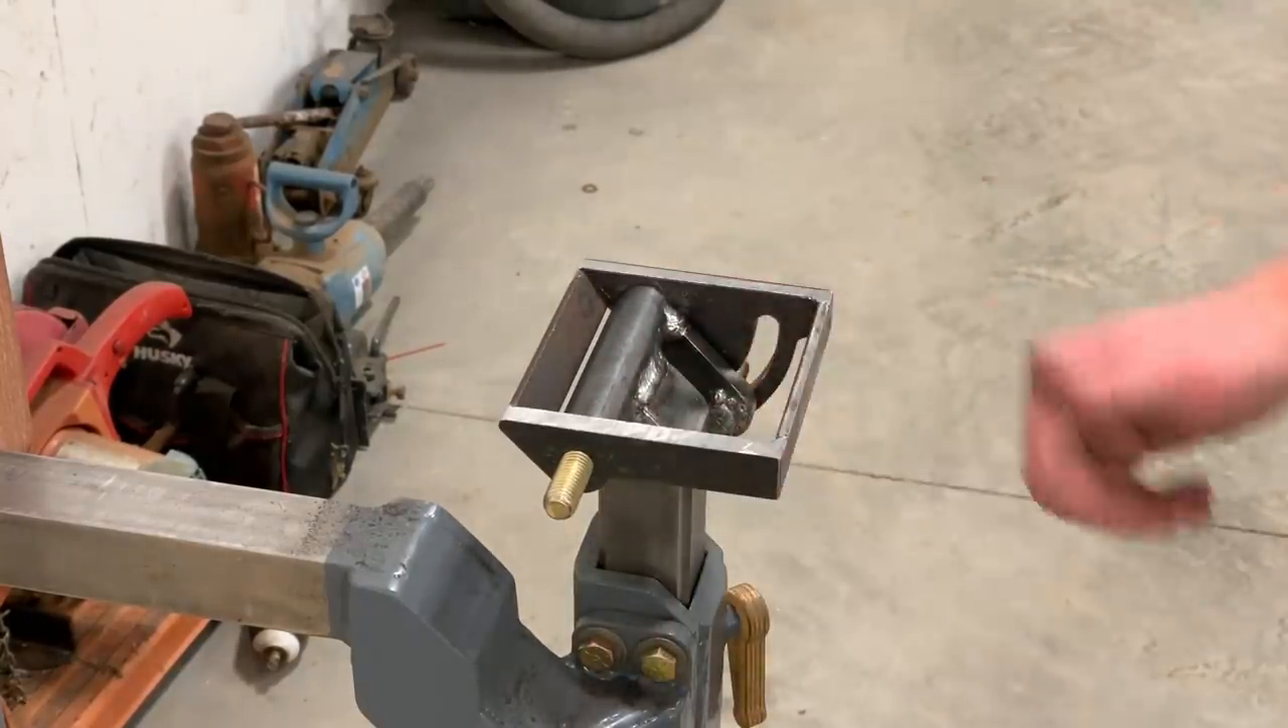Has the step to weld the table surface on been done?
No.